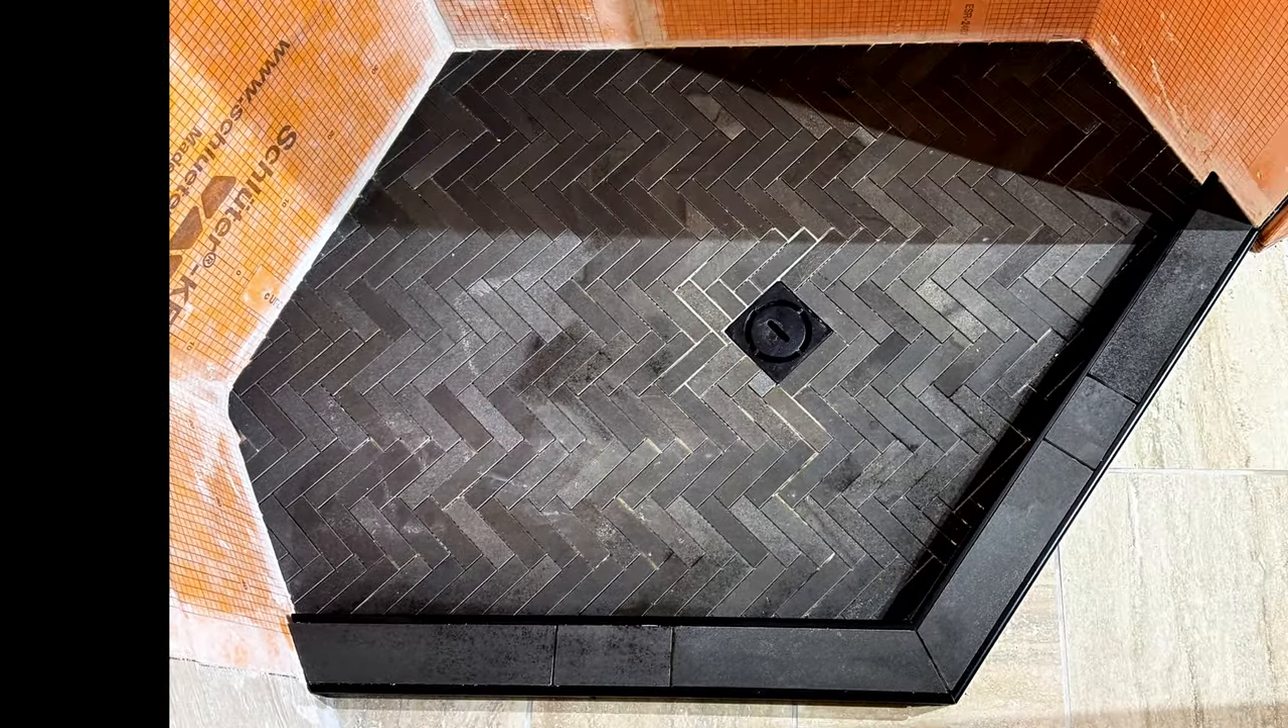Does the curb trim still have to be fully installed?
No.